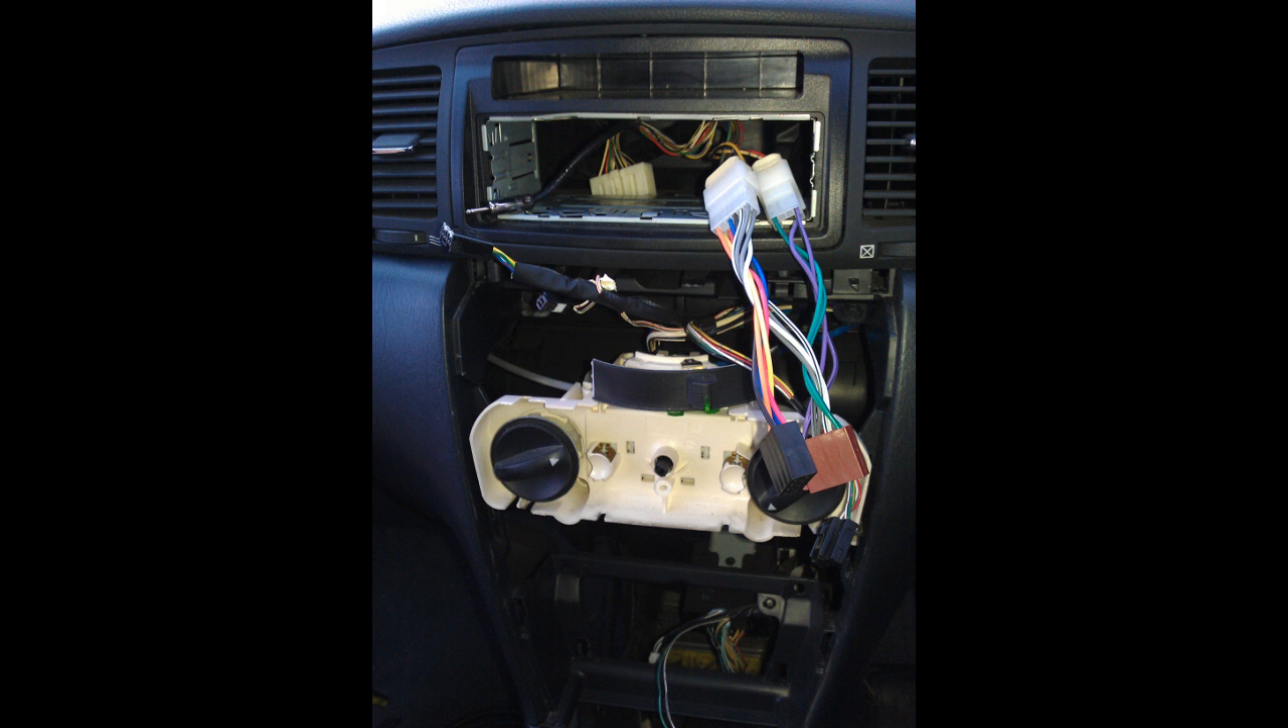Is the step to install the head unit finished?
No.